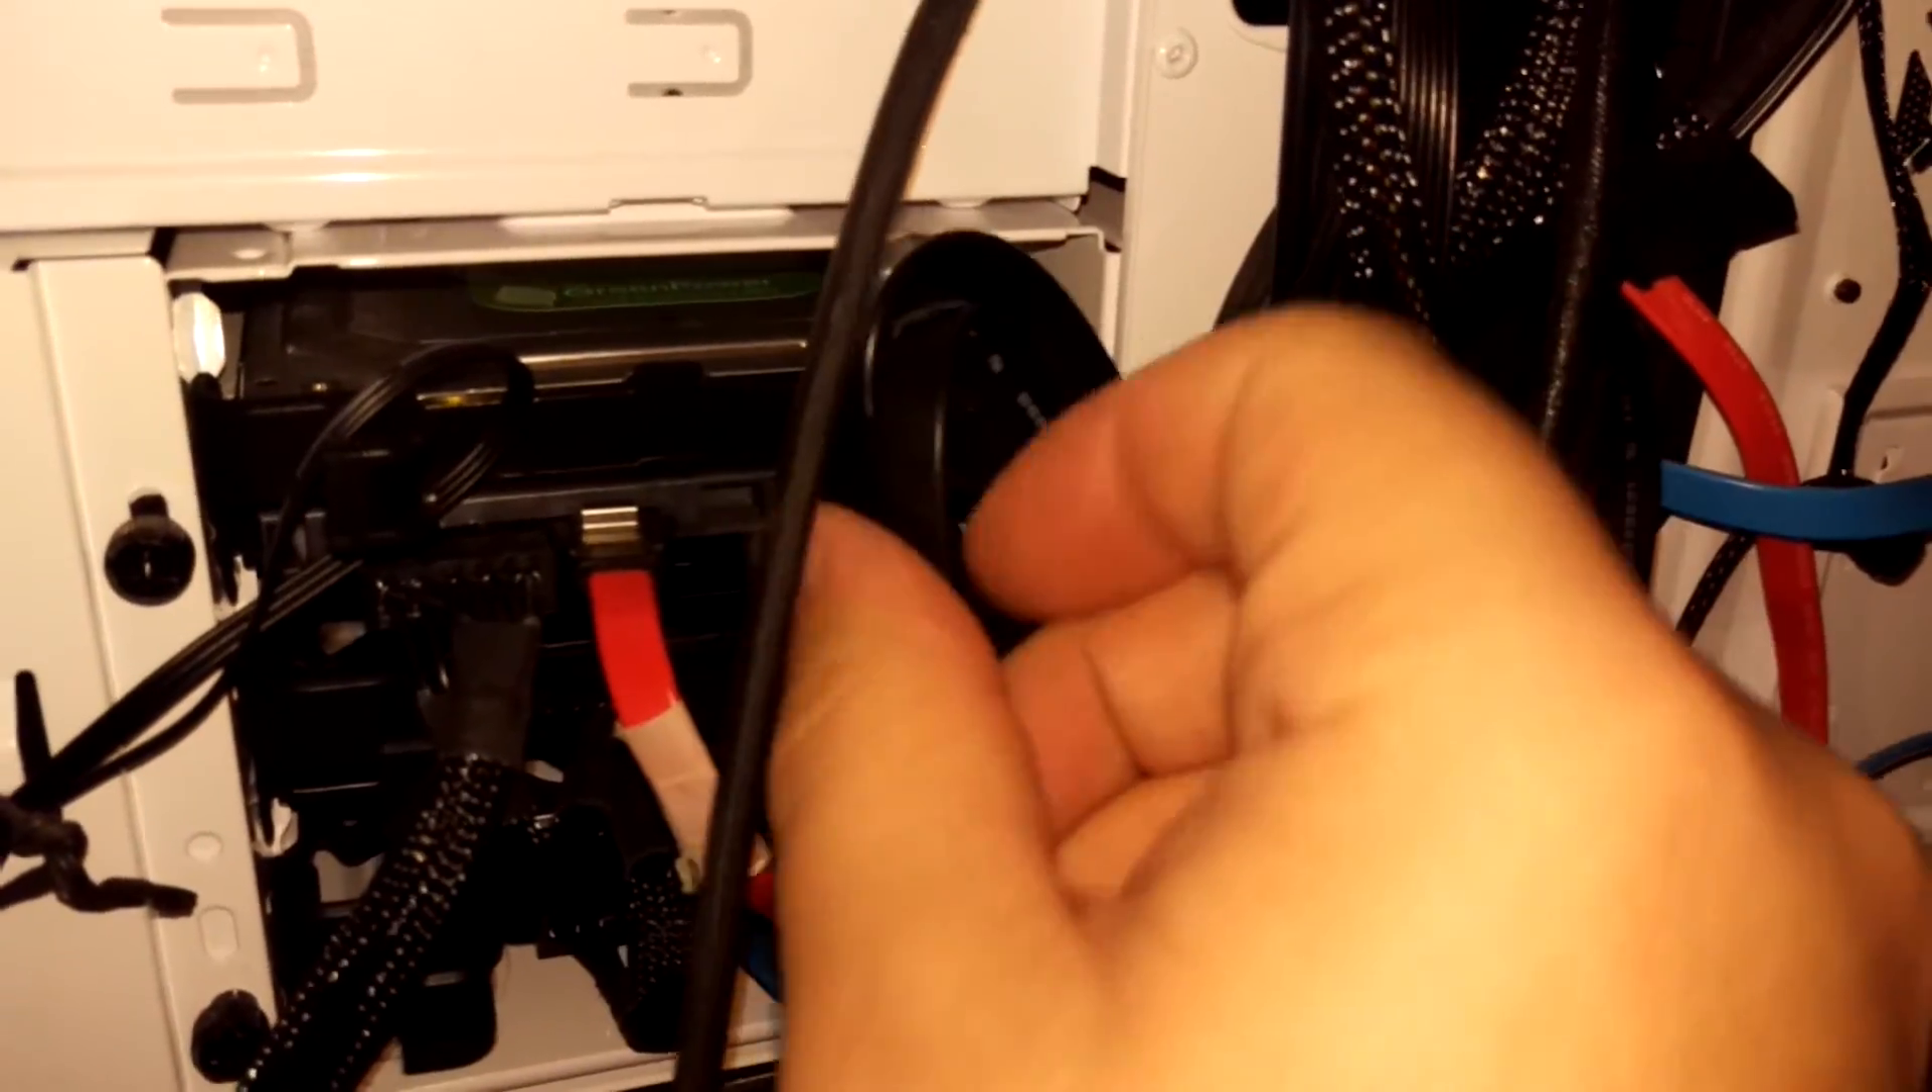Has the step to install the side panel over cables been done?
No.